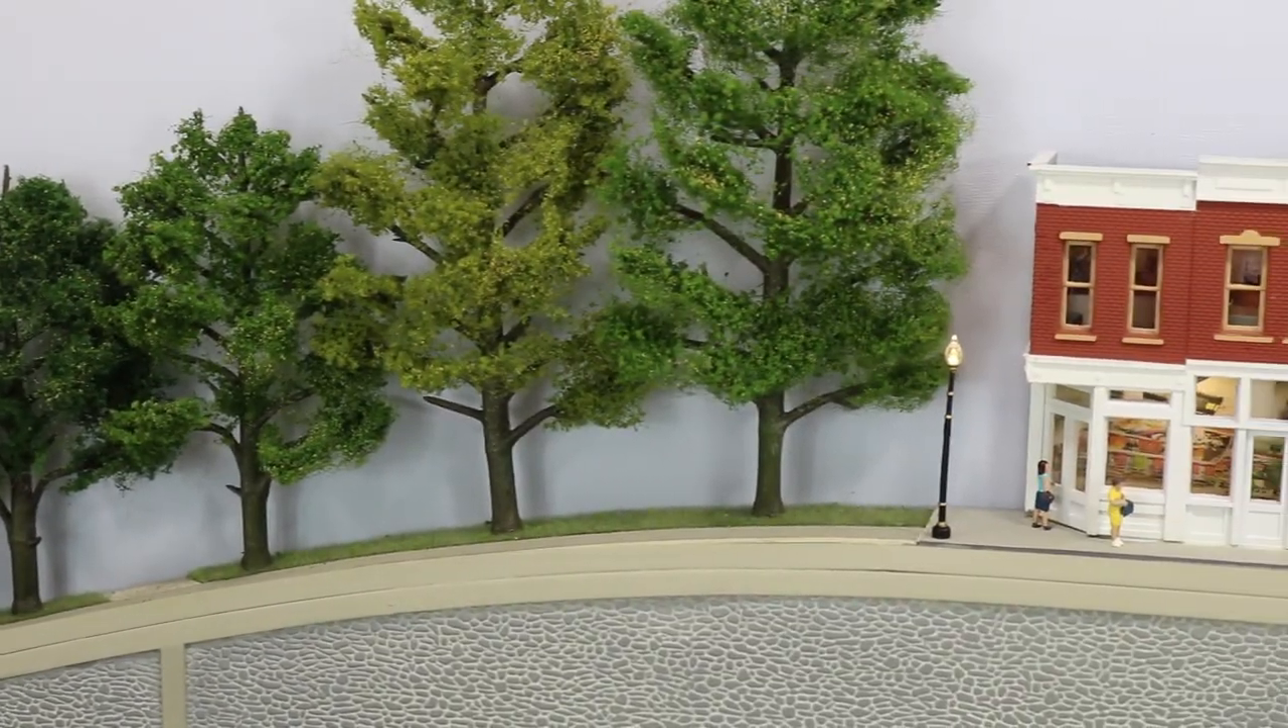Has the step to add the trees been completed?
Yes.